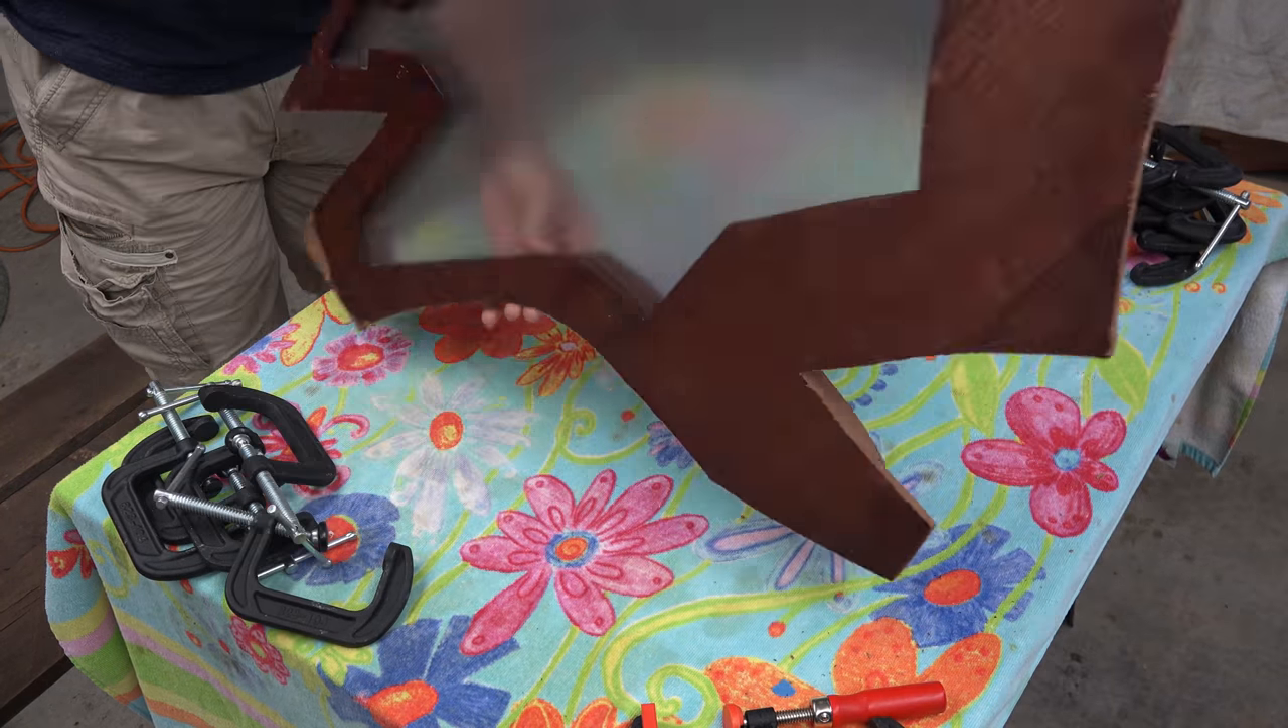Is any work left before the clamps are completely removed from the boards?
No.